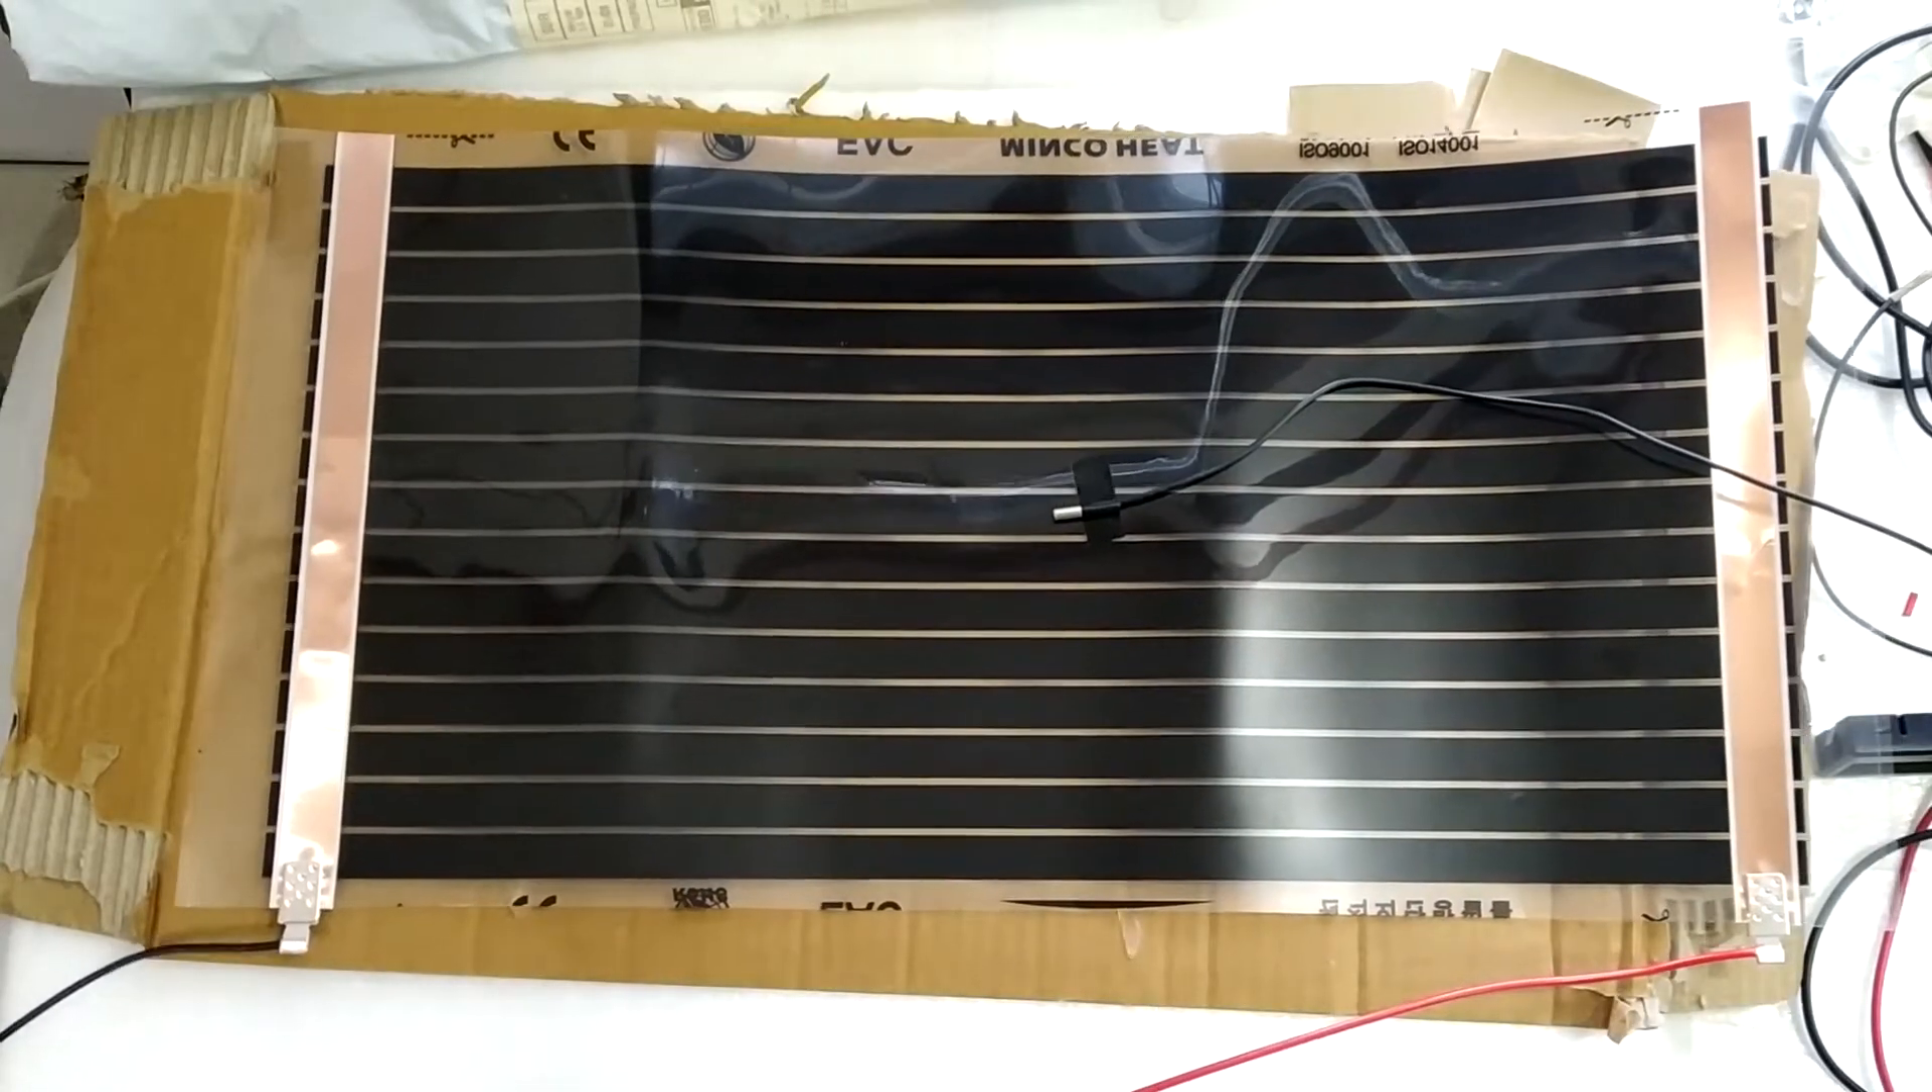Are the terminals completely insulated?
No.